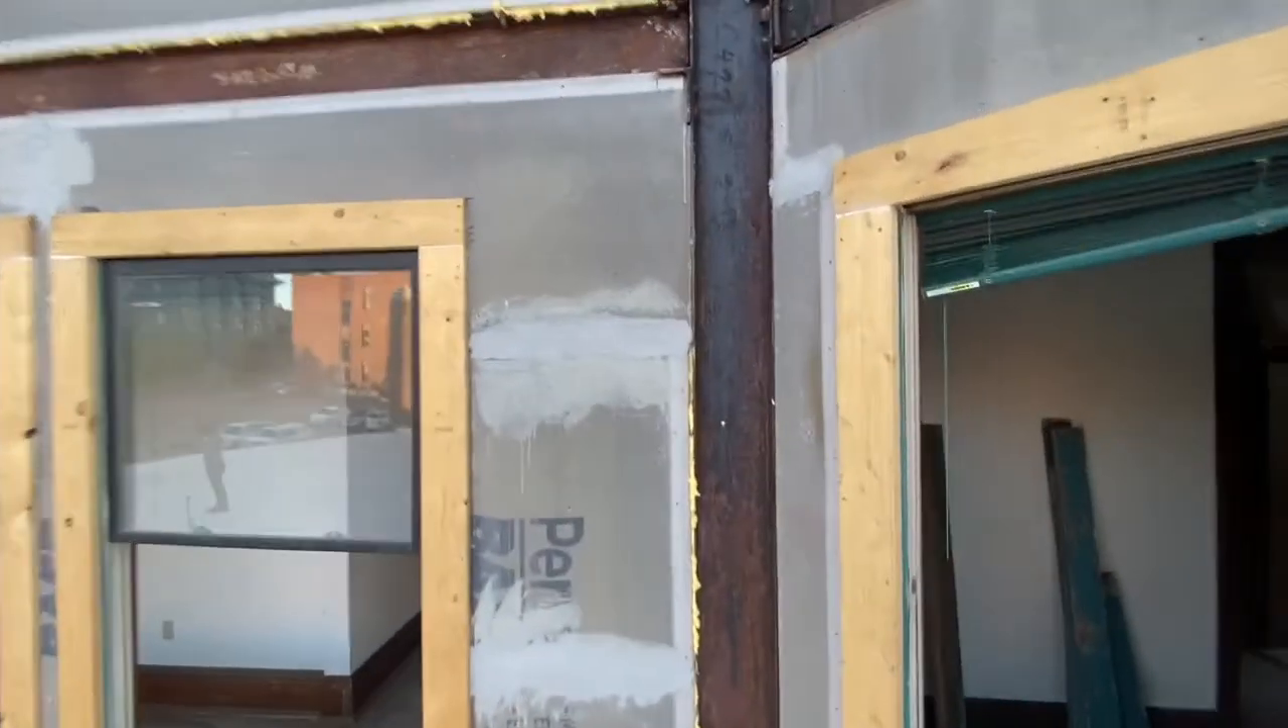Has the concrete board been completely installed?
Yes.